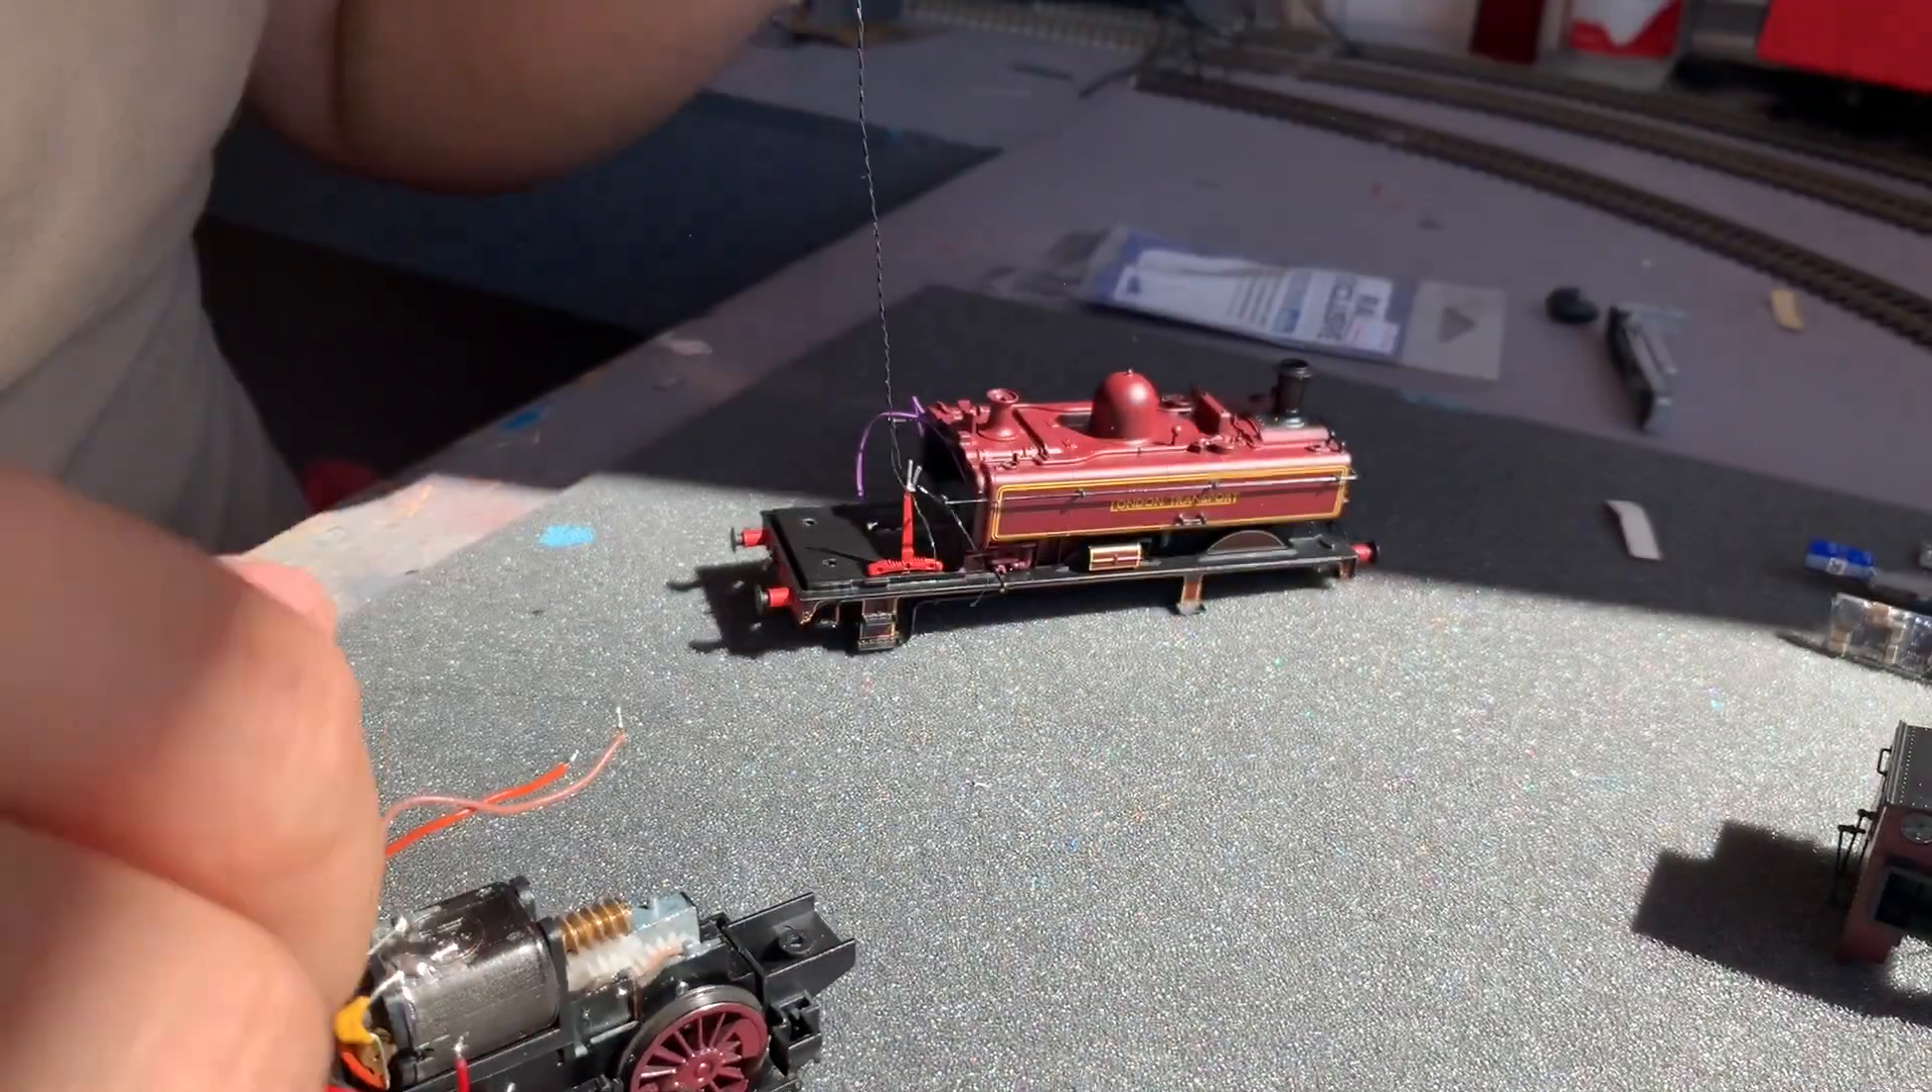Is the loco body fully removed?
Yes.